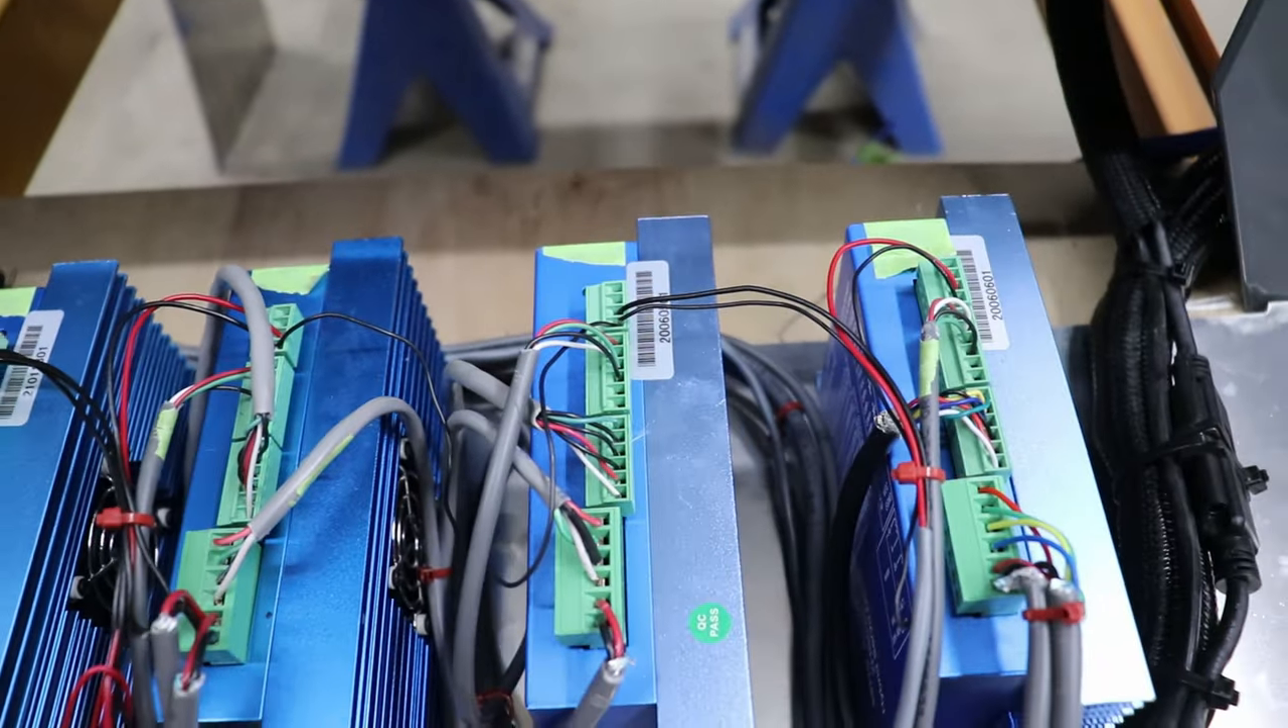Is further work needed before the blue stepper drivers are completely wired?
No.